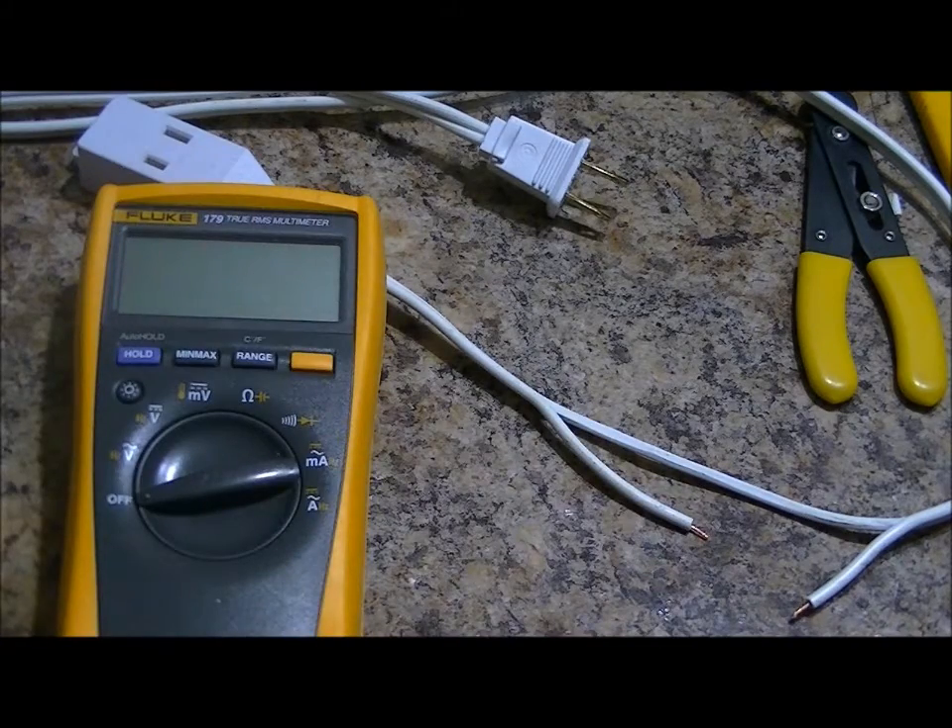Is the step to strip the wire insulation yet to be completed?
No.